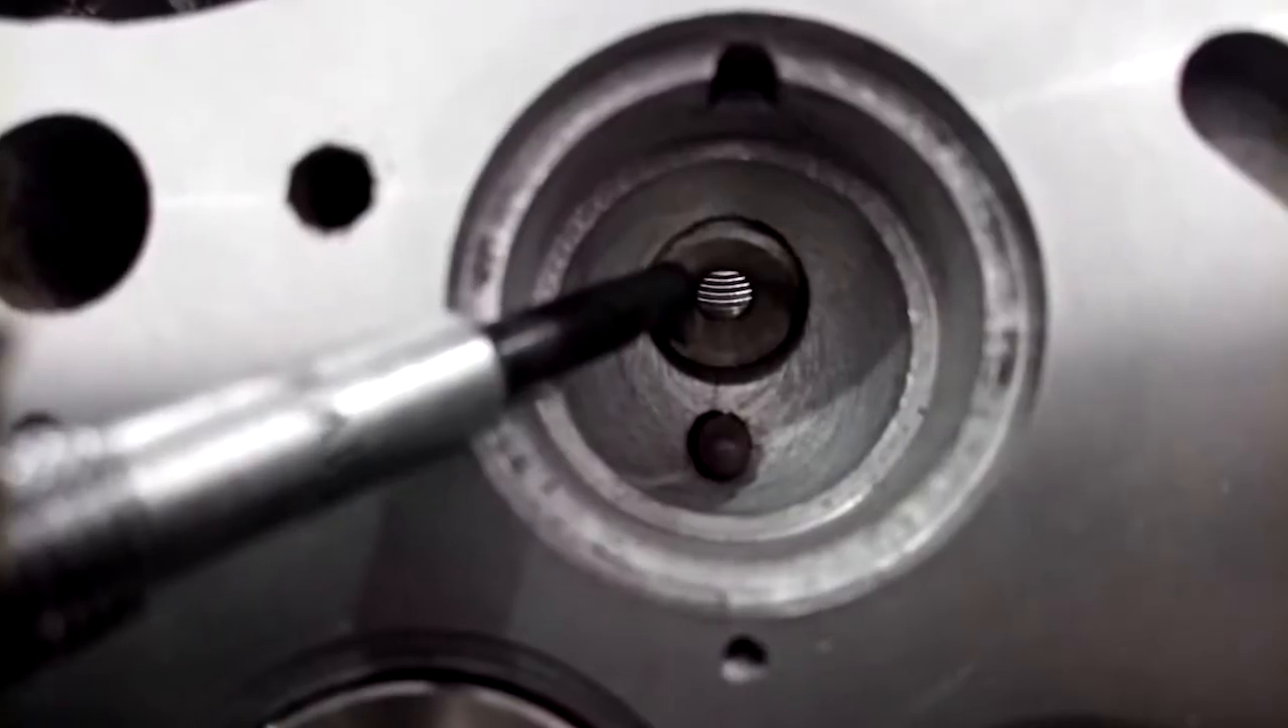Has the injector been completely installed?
No.